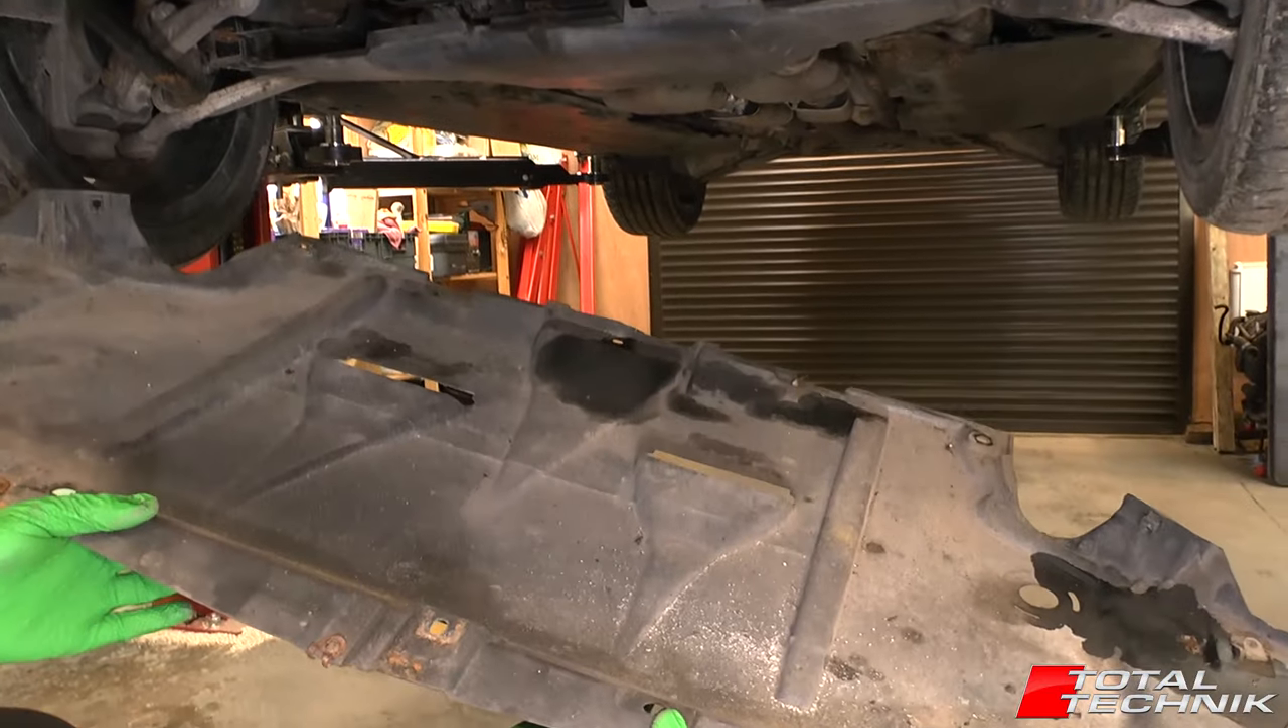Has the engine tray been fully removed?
Yes.